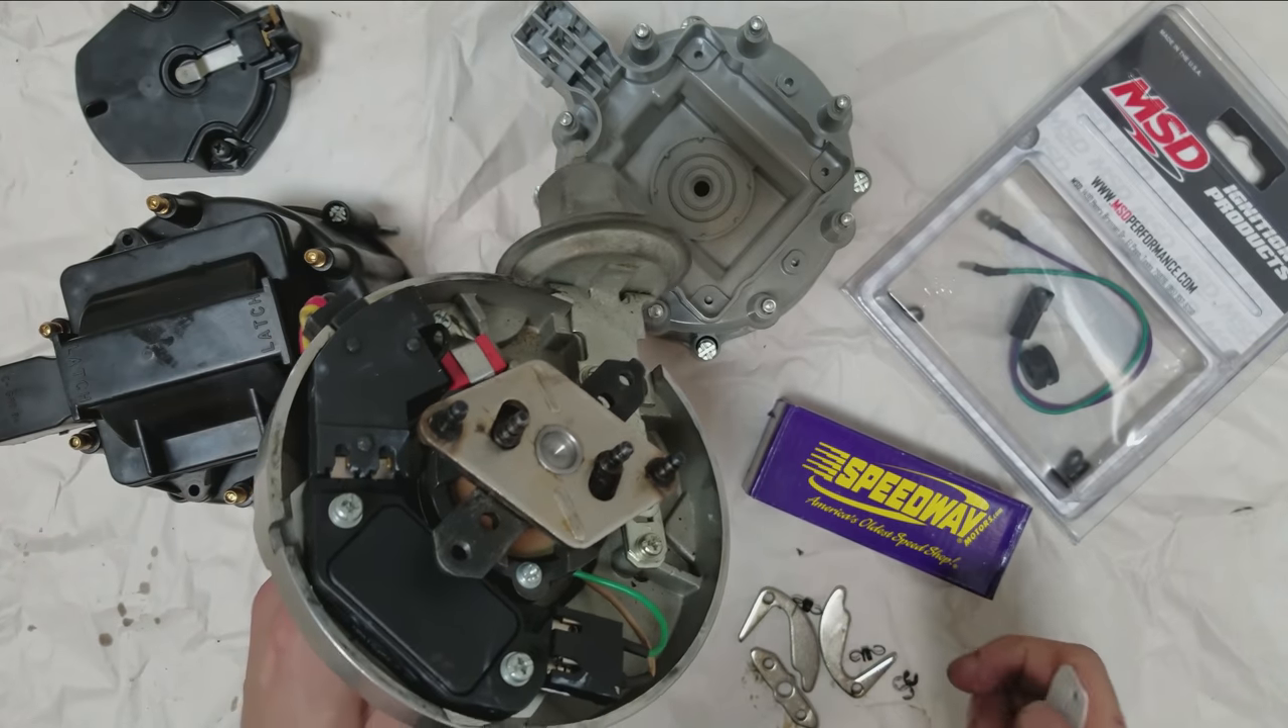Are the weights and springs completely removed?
Yes.